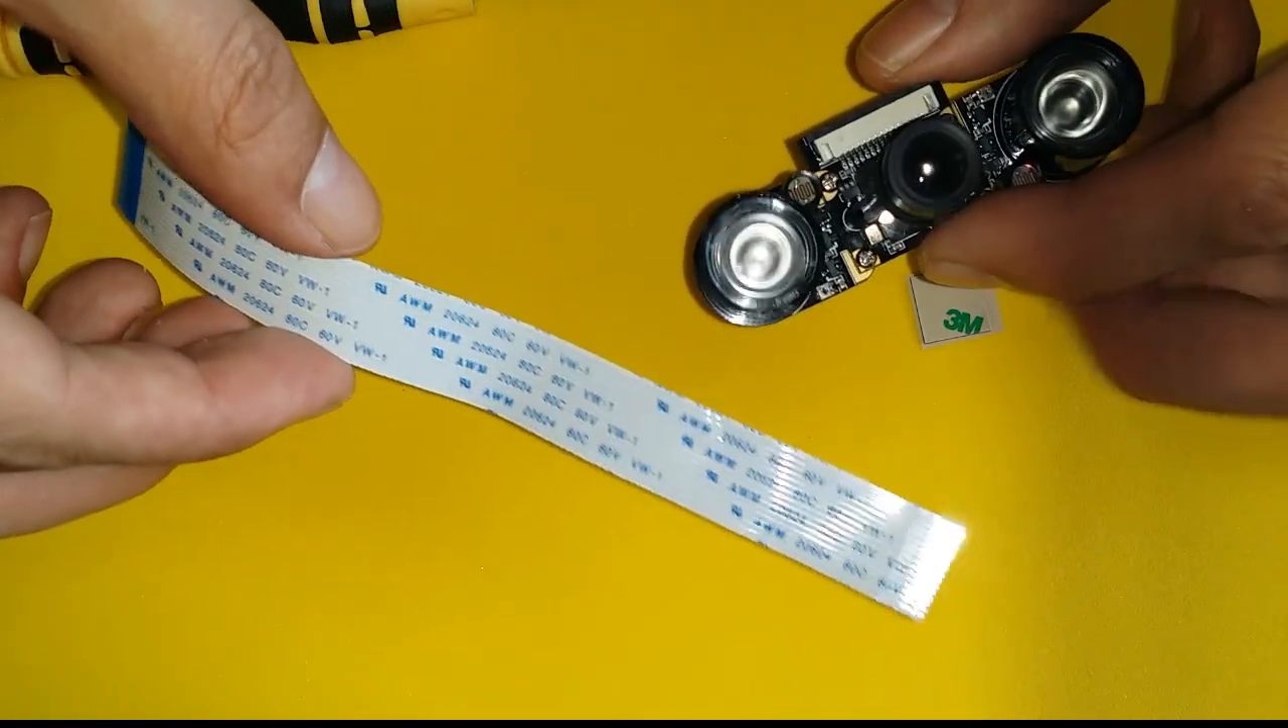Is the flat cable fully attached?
No.